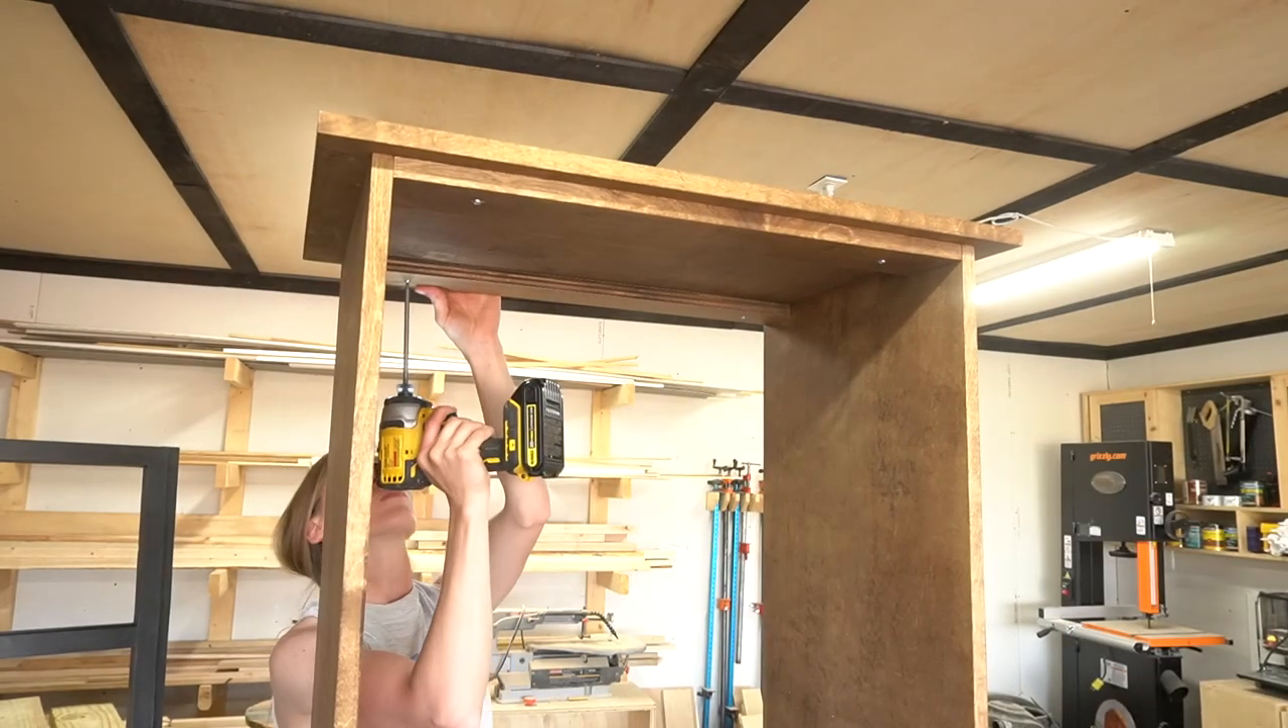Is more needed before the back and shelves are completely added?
Yes.